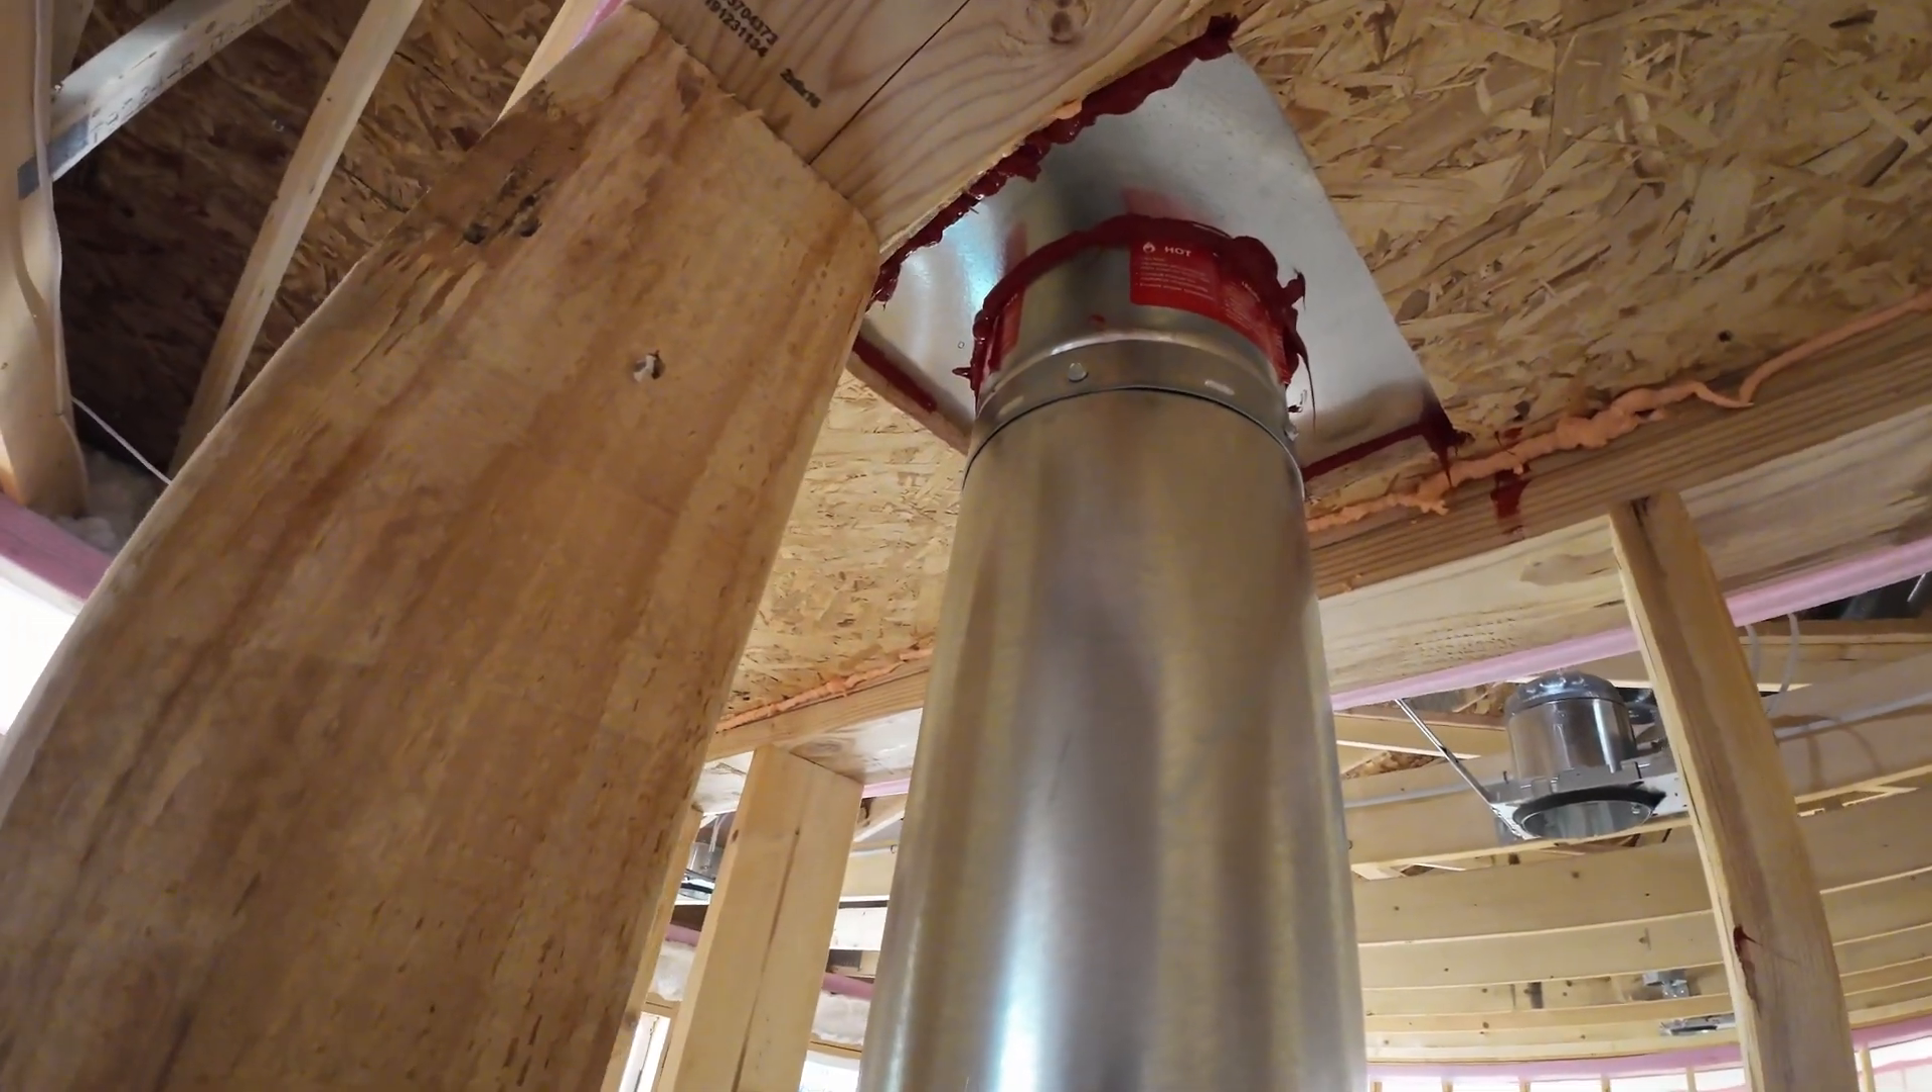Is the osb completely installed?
Yes.